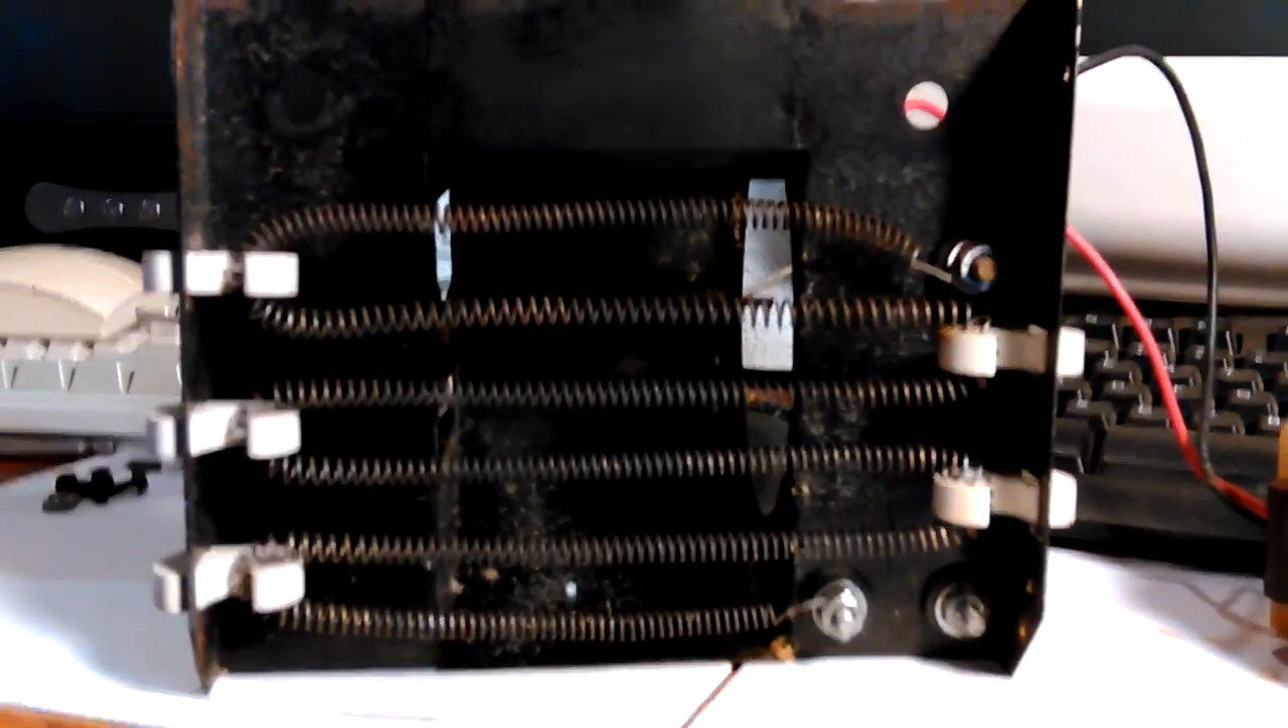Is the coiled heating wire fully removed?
No.